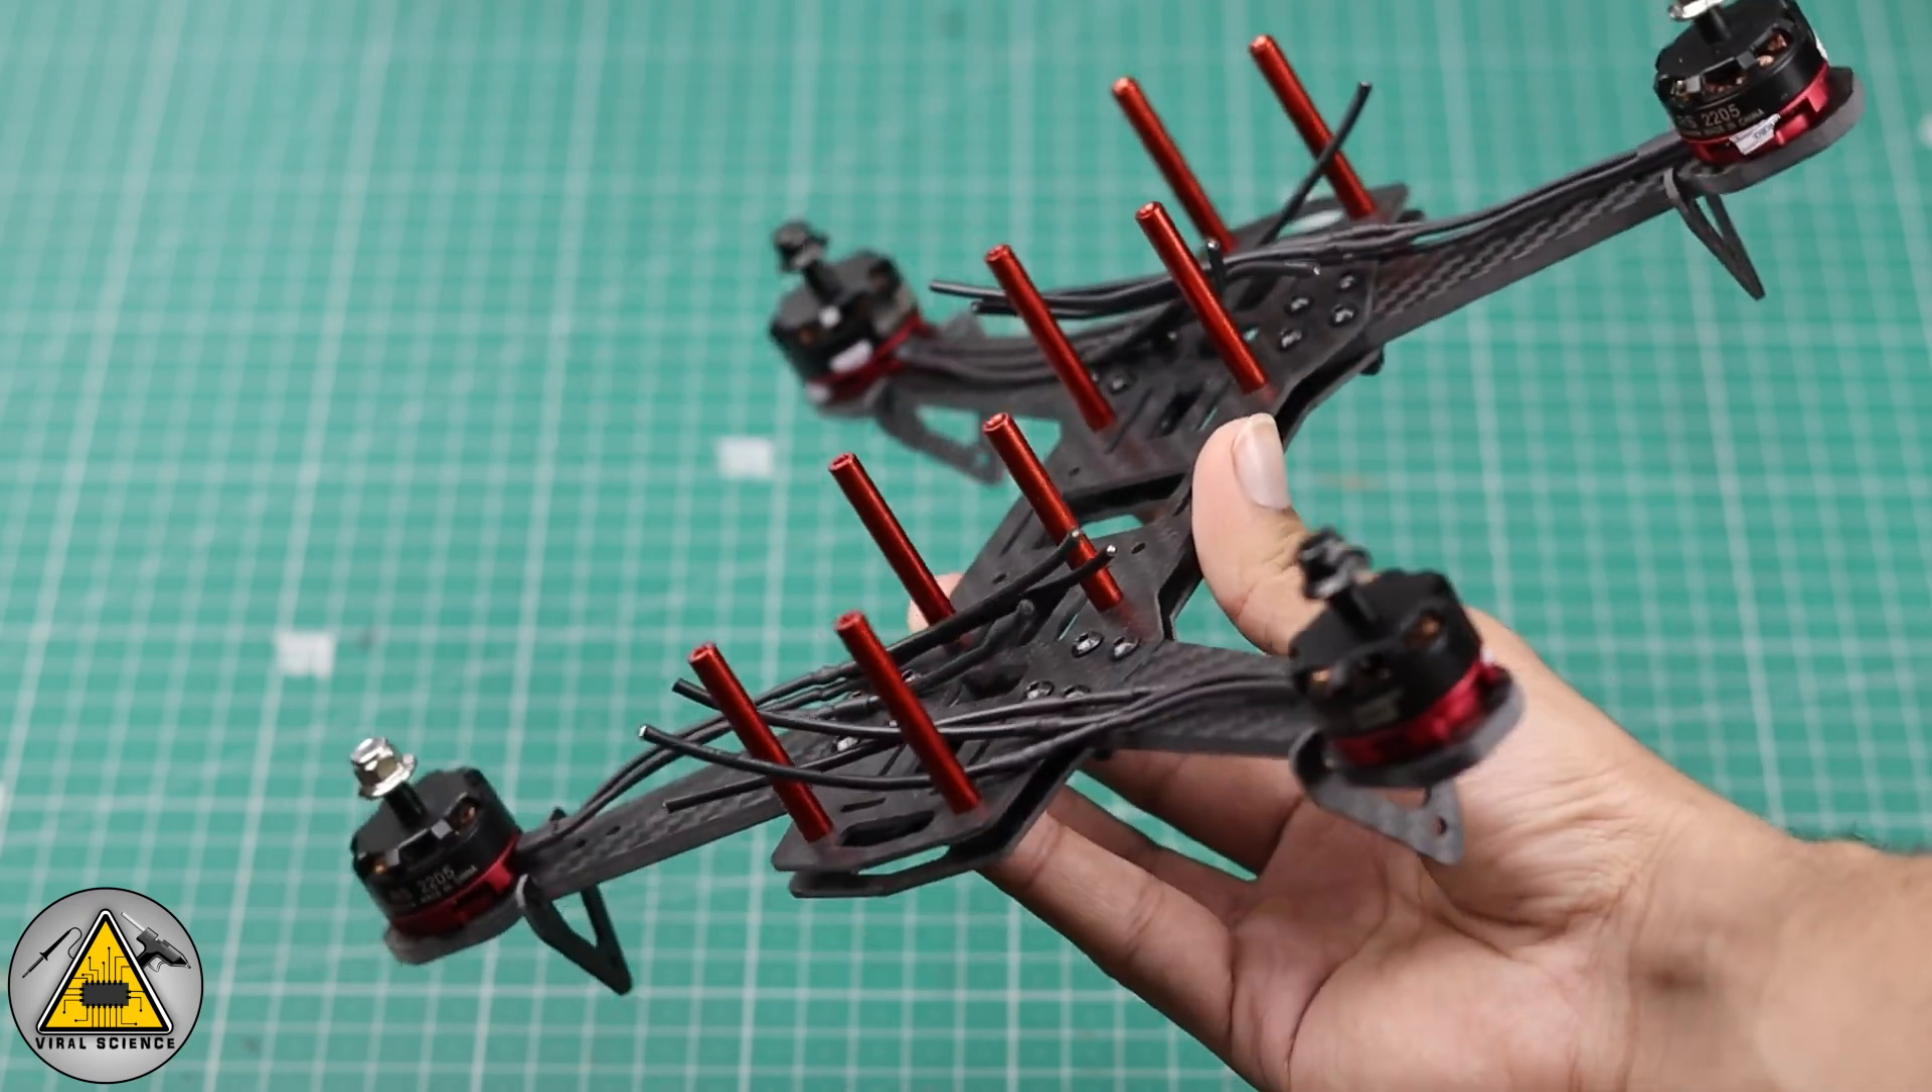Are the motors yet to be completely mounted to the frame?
No.